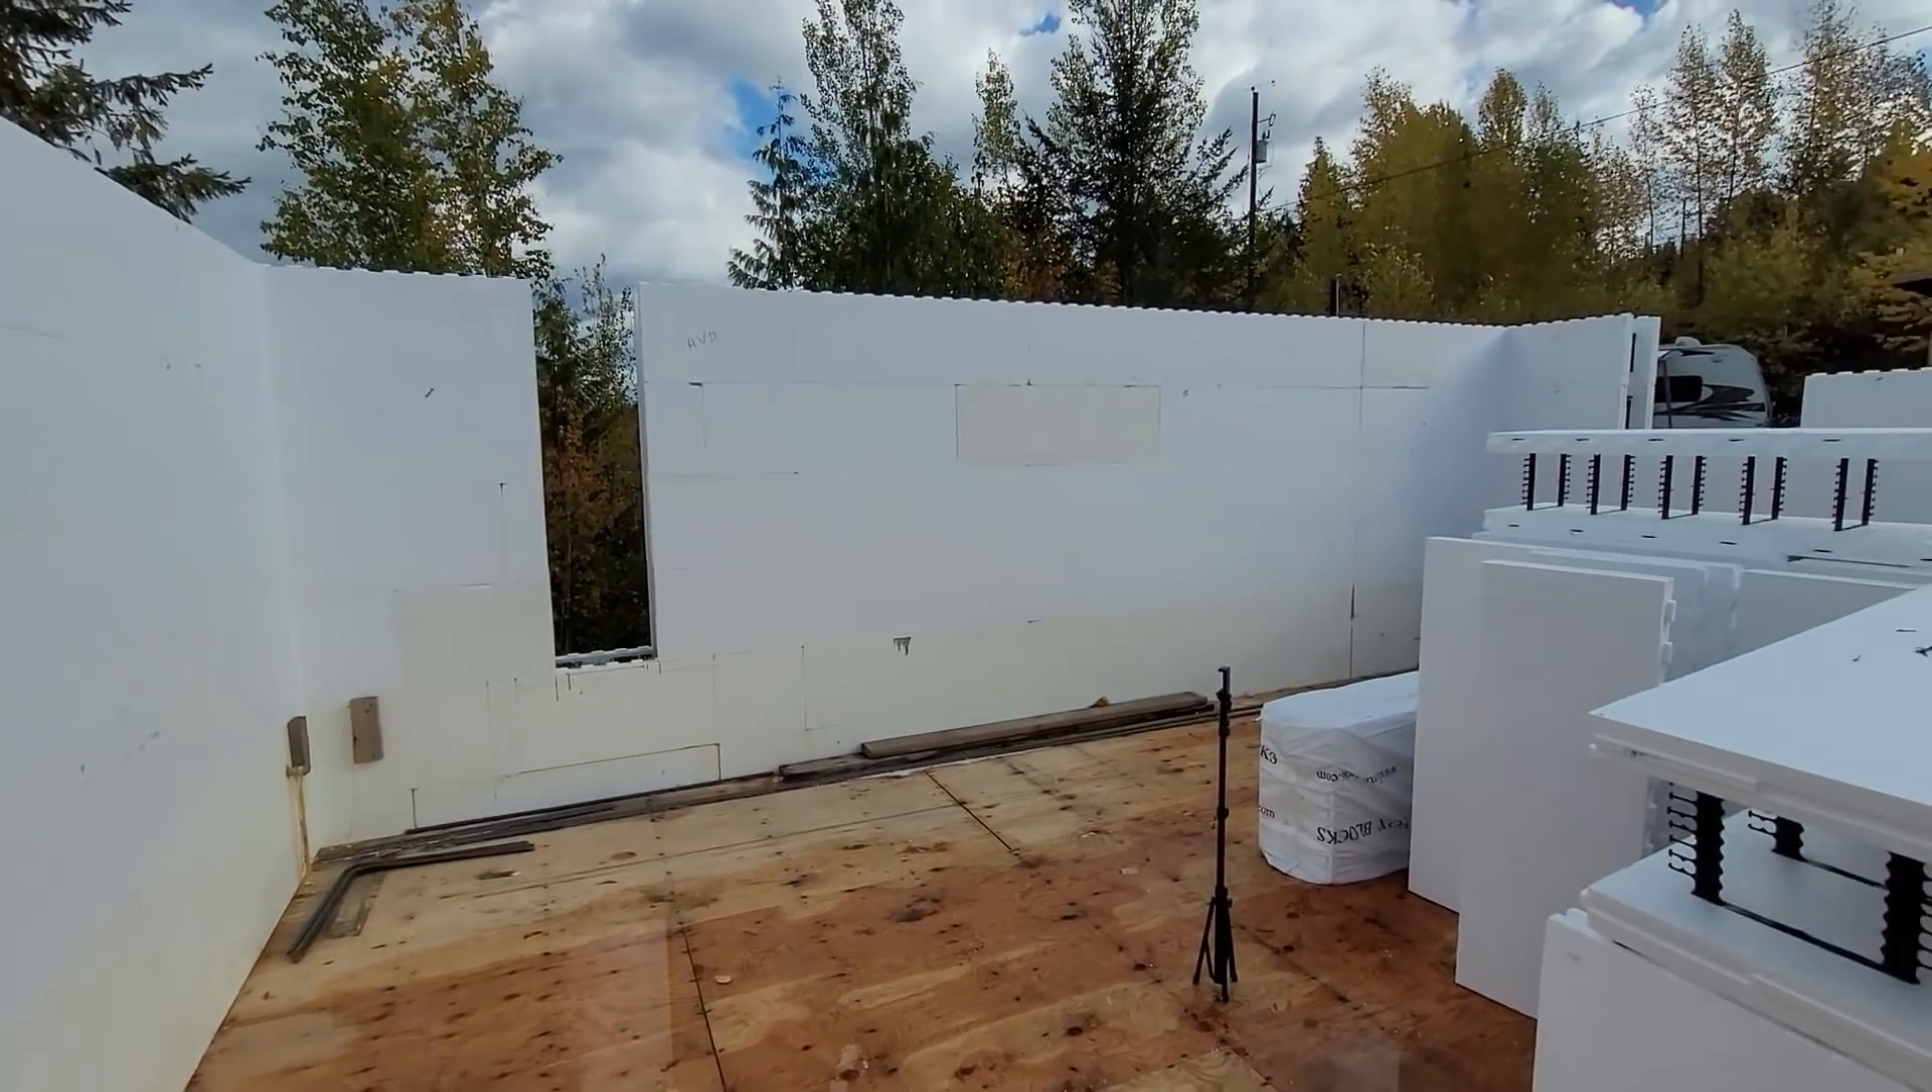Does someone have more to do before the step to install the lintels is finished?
Yes.